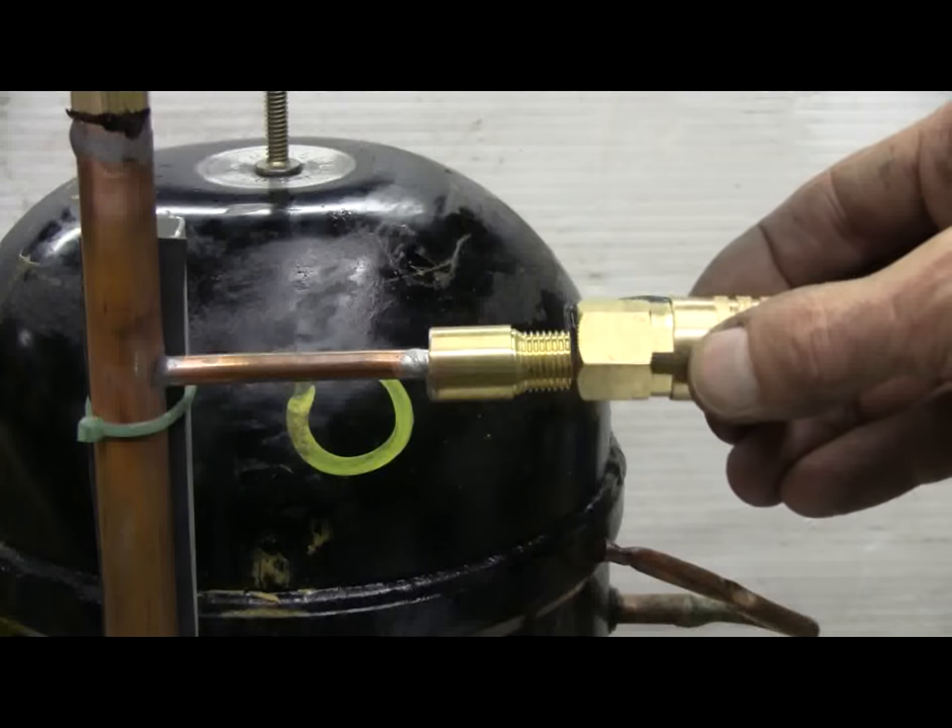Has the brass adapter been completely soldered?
Yes.